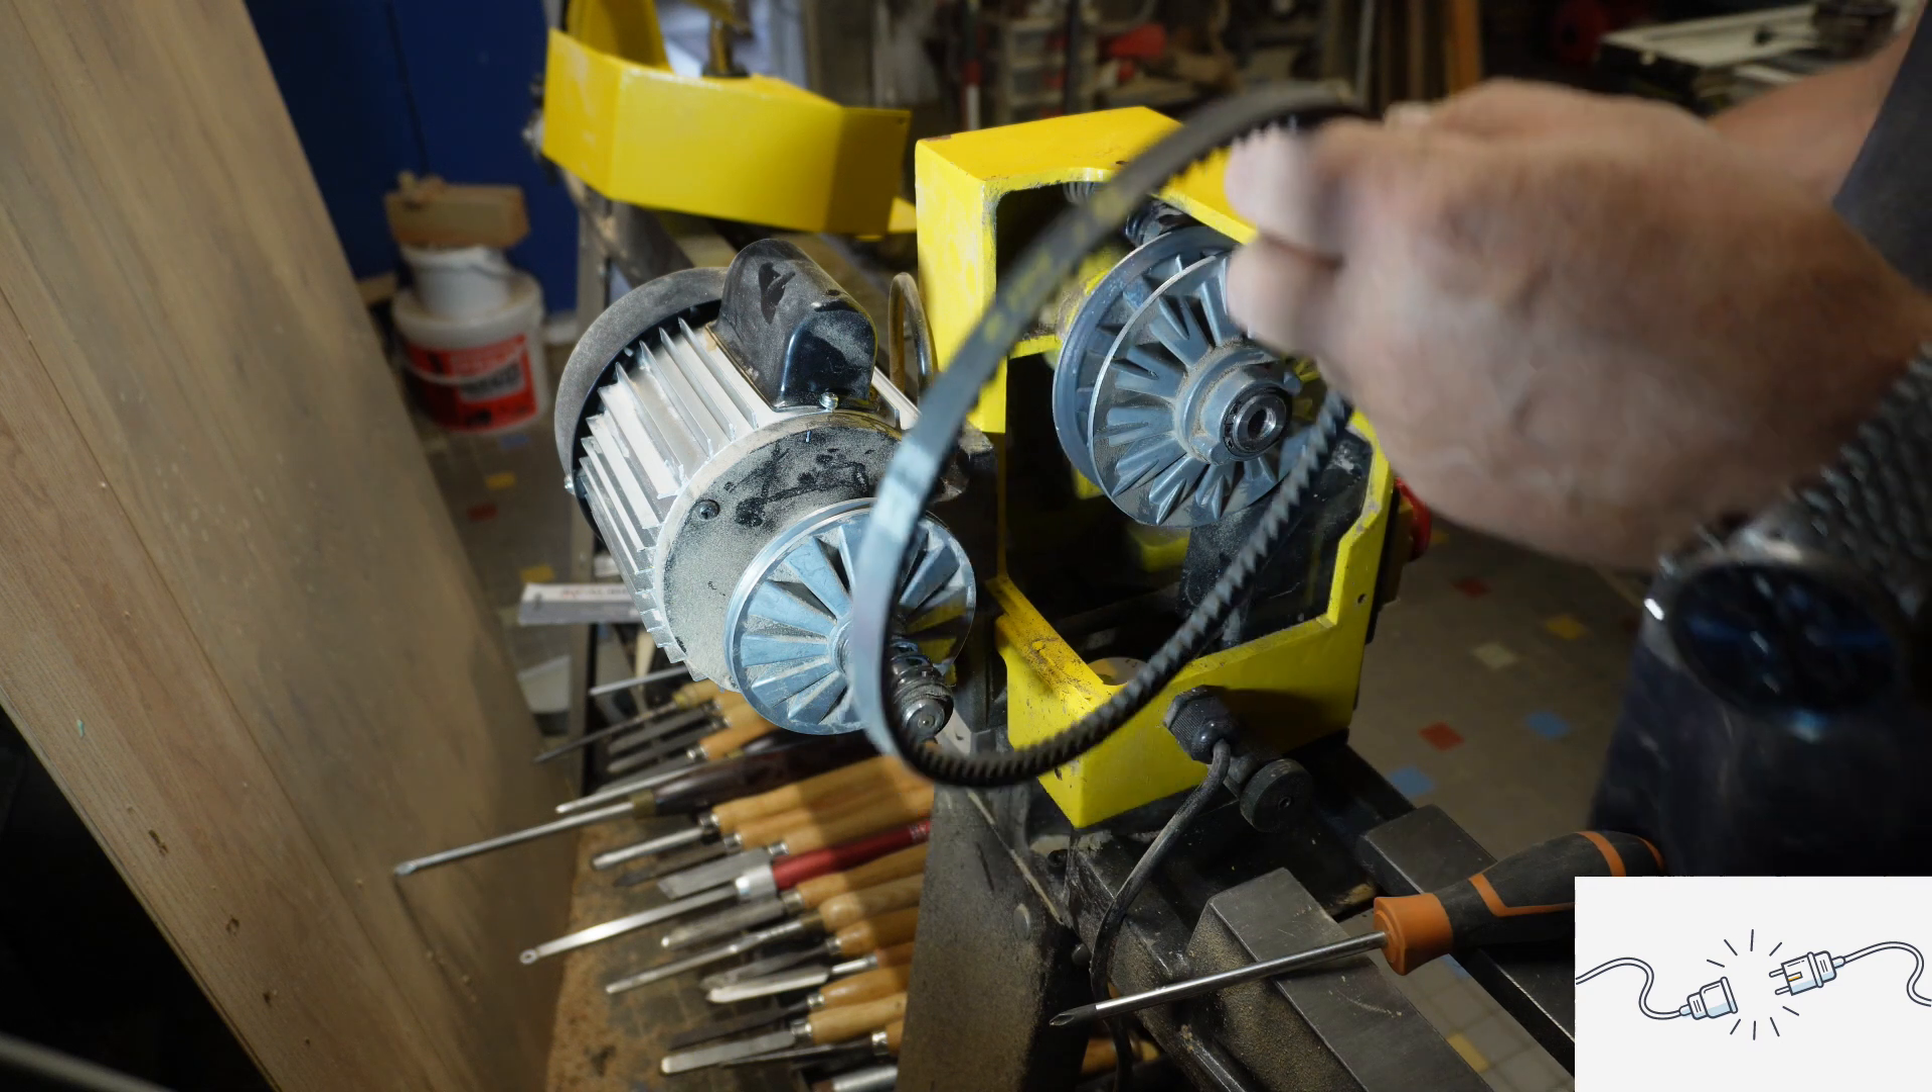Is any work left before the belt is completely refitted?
Yes.